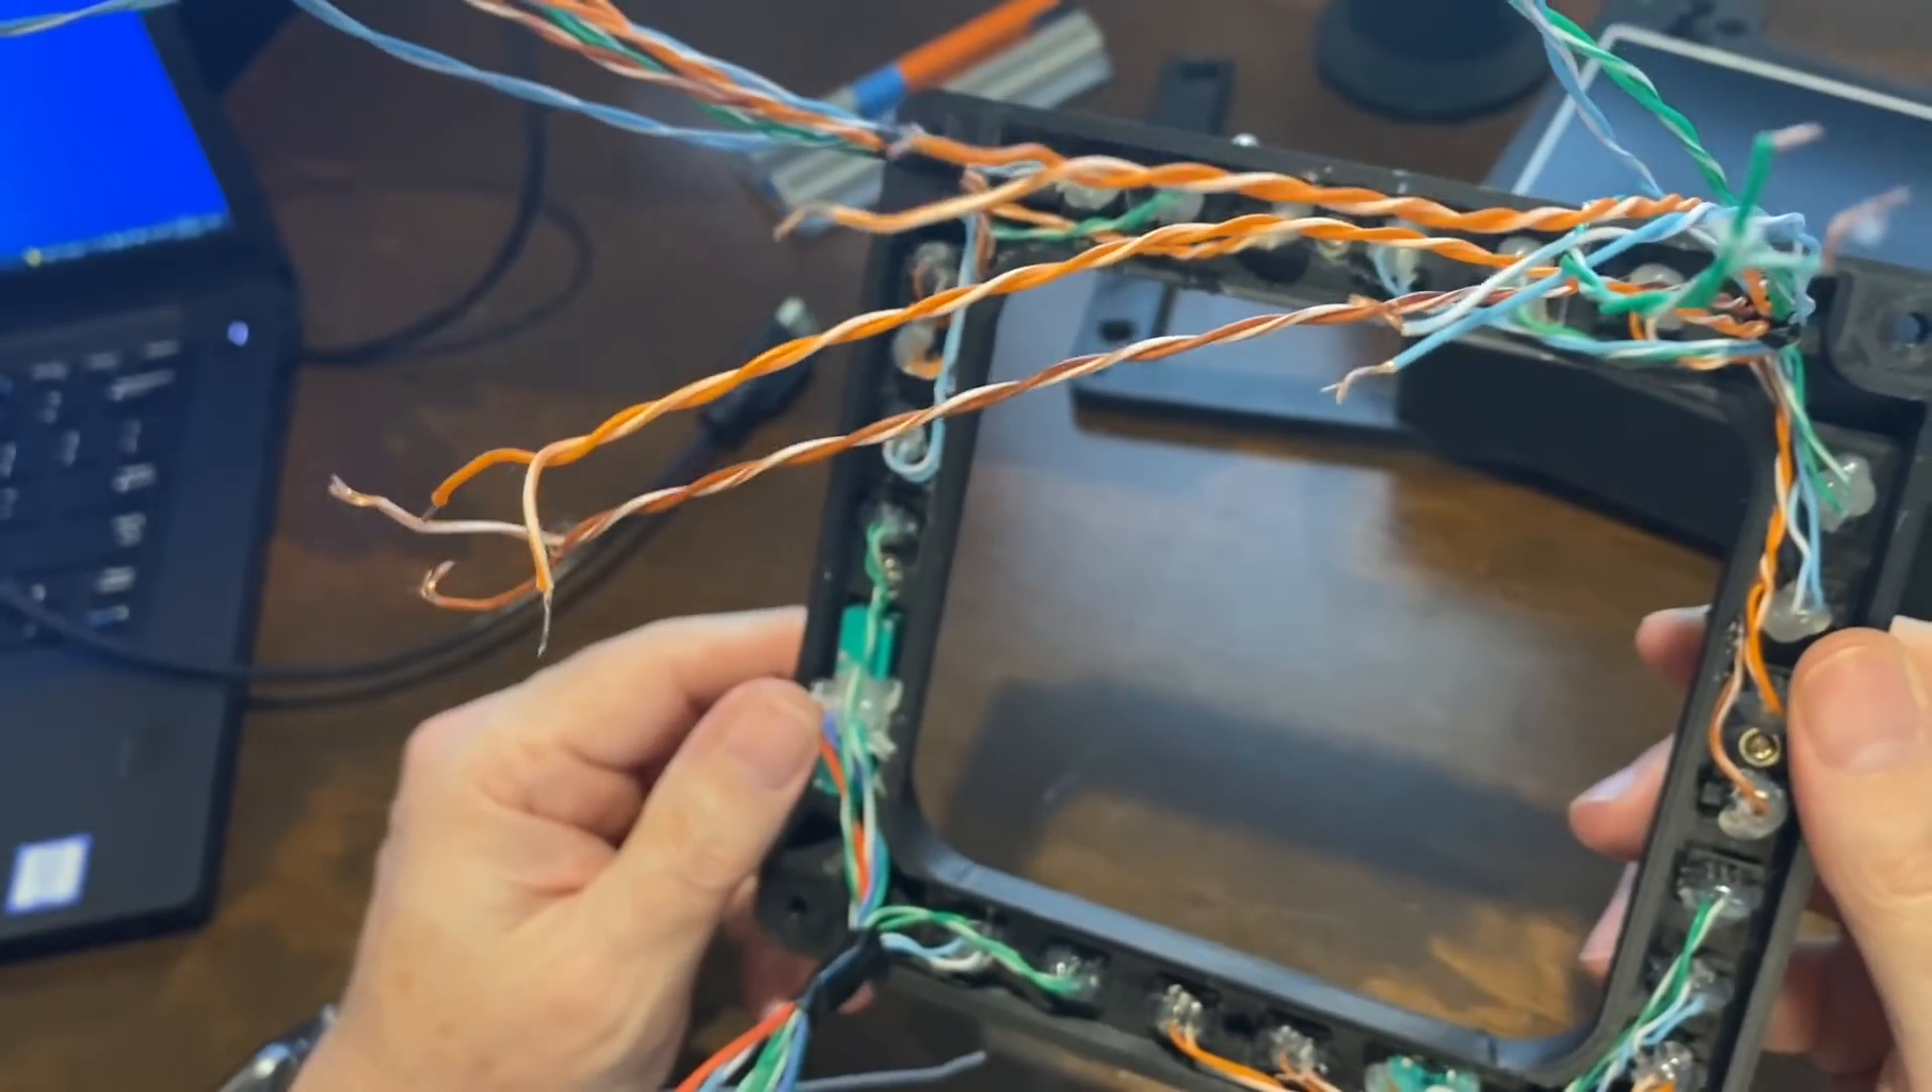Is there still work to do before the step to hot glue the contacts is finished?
No.